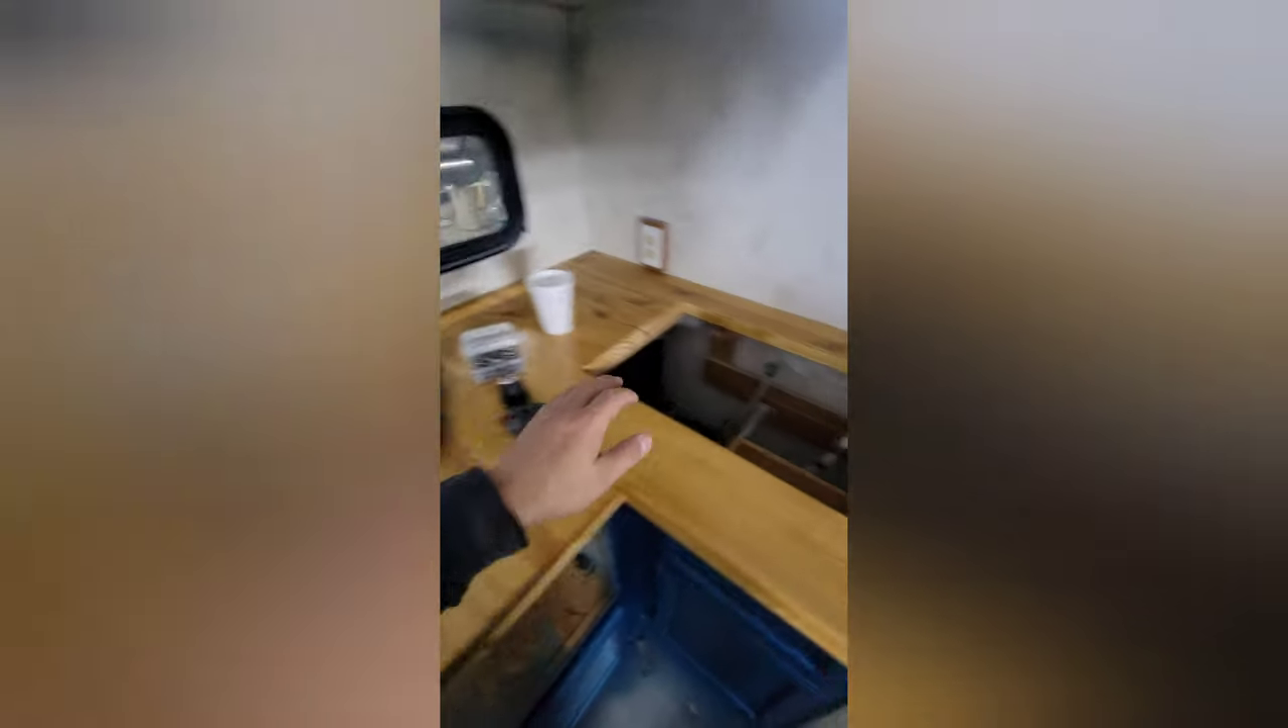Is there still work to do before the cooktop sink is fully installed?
Yes.